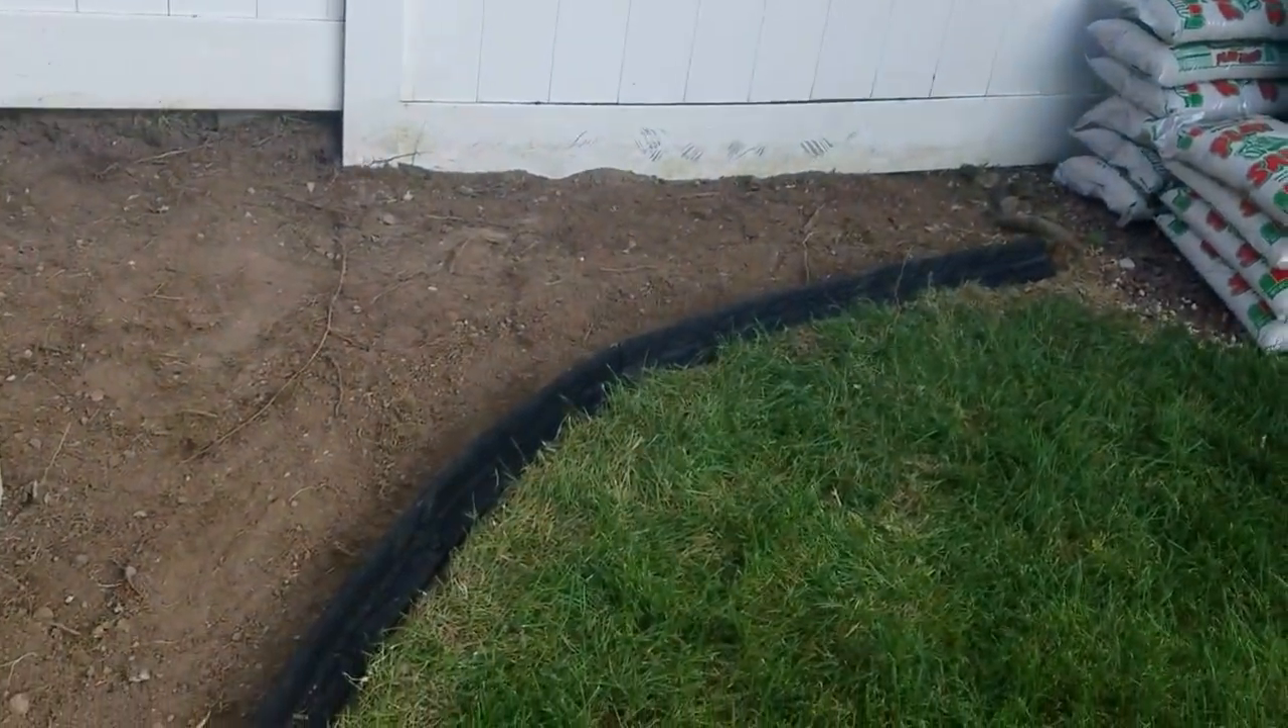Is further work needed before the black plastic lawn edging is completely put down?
No.